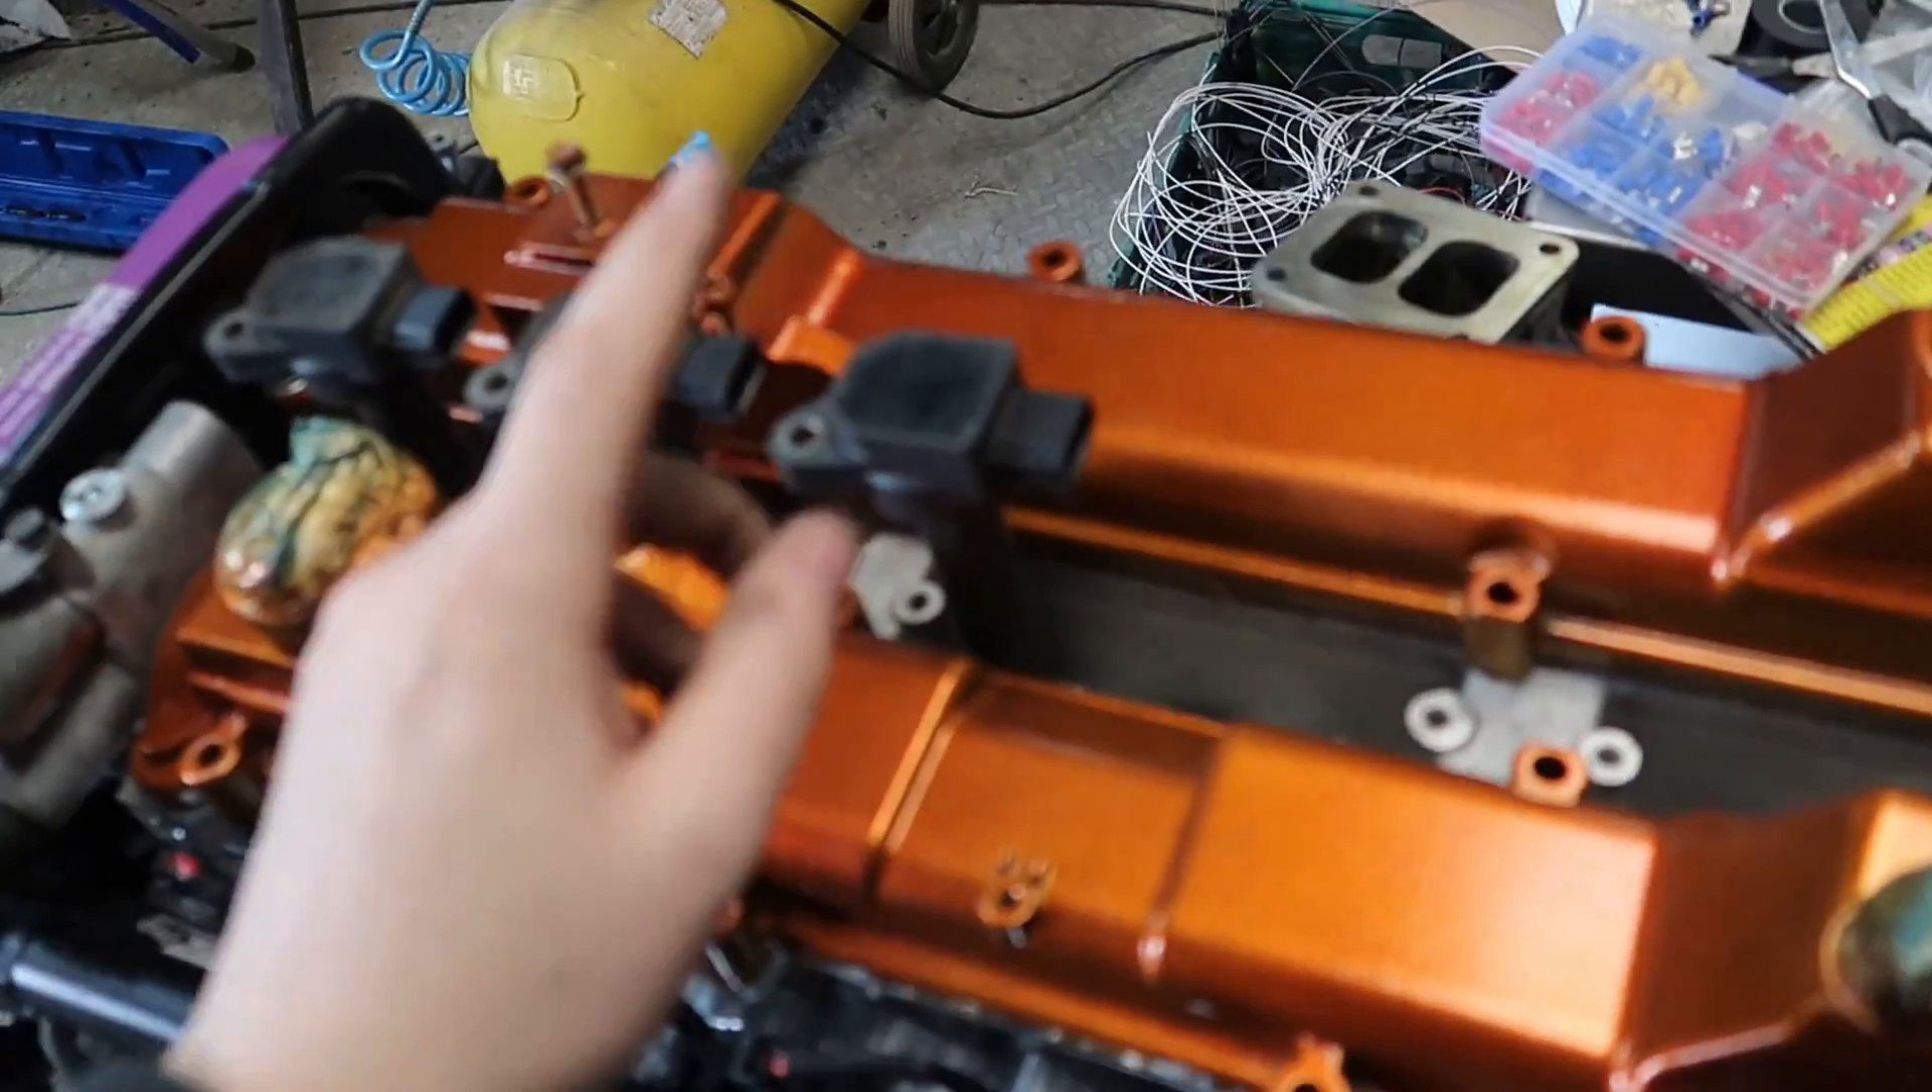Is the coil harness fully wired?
No.